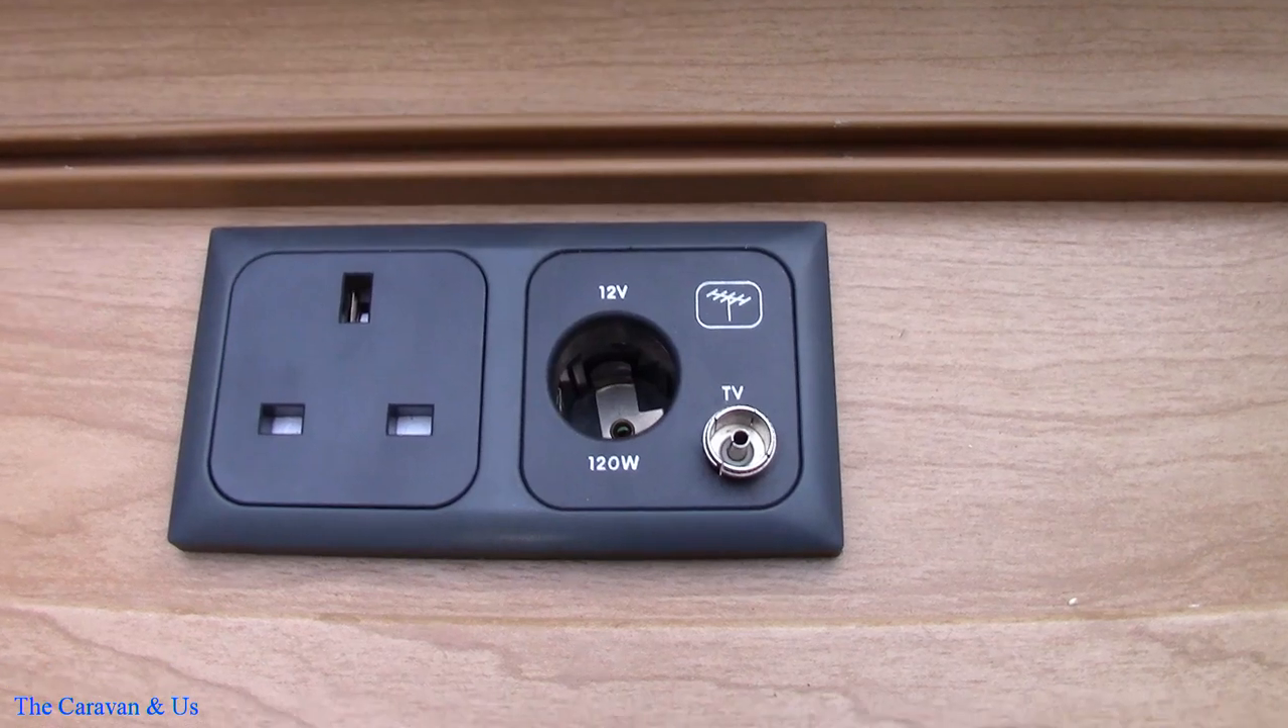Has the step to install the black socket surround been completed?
Yes.